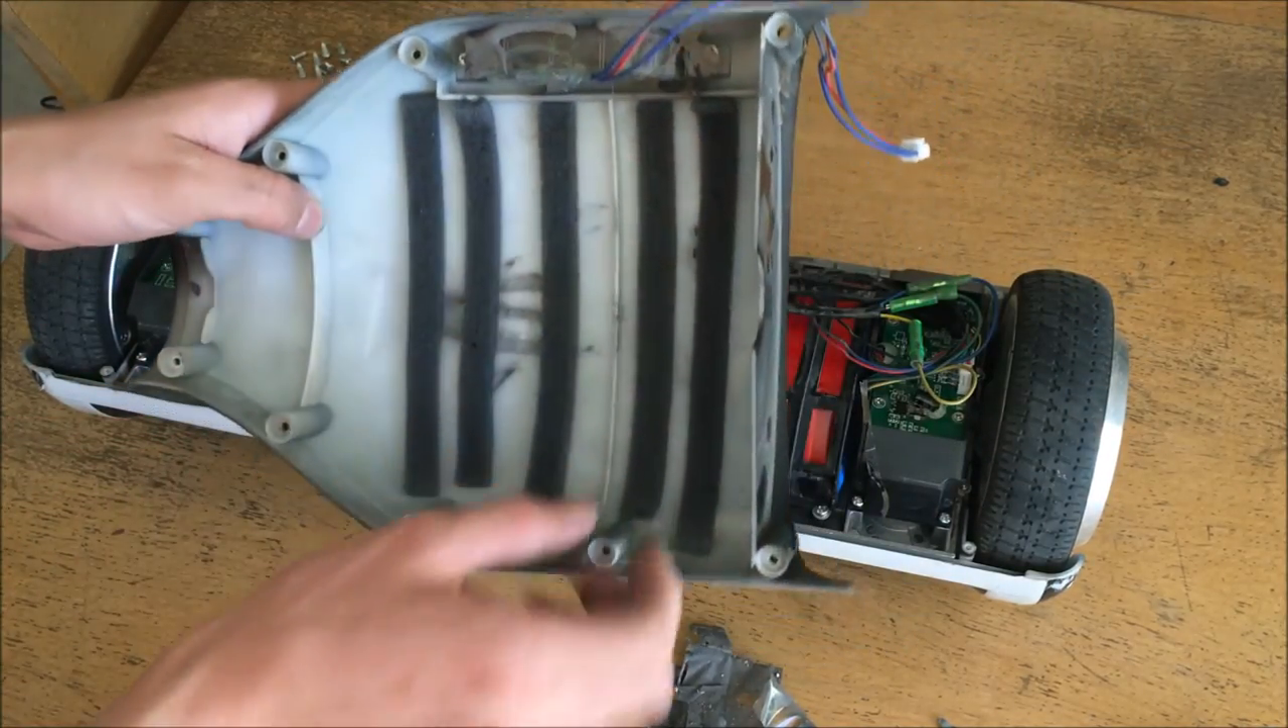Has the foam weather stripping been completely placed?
Yes.